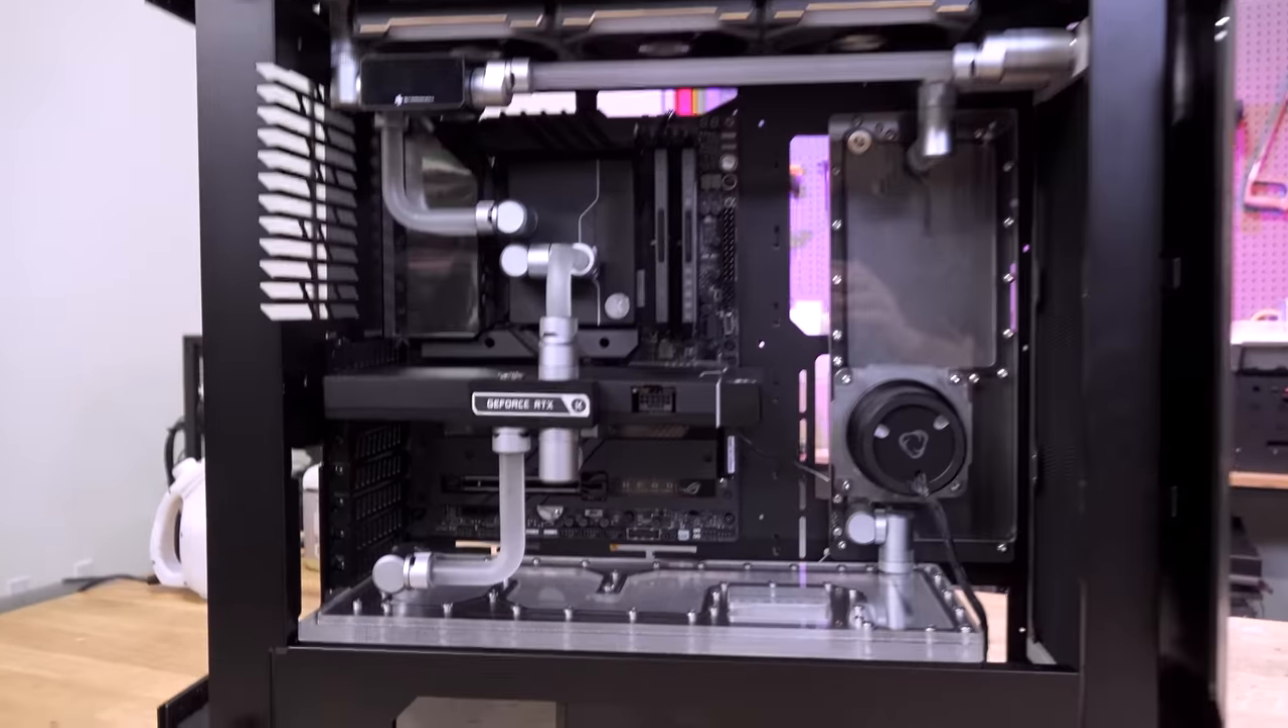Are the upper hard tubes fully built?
Yes.